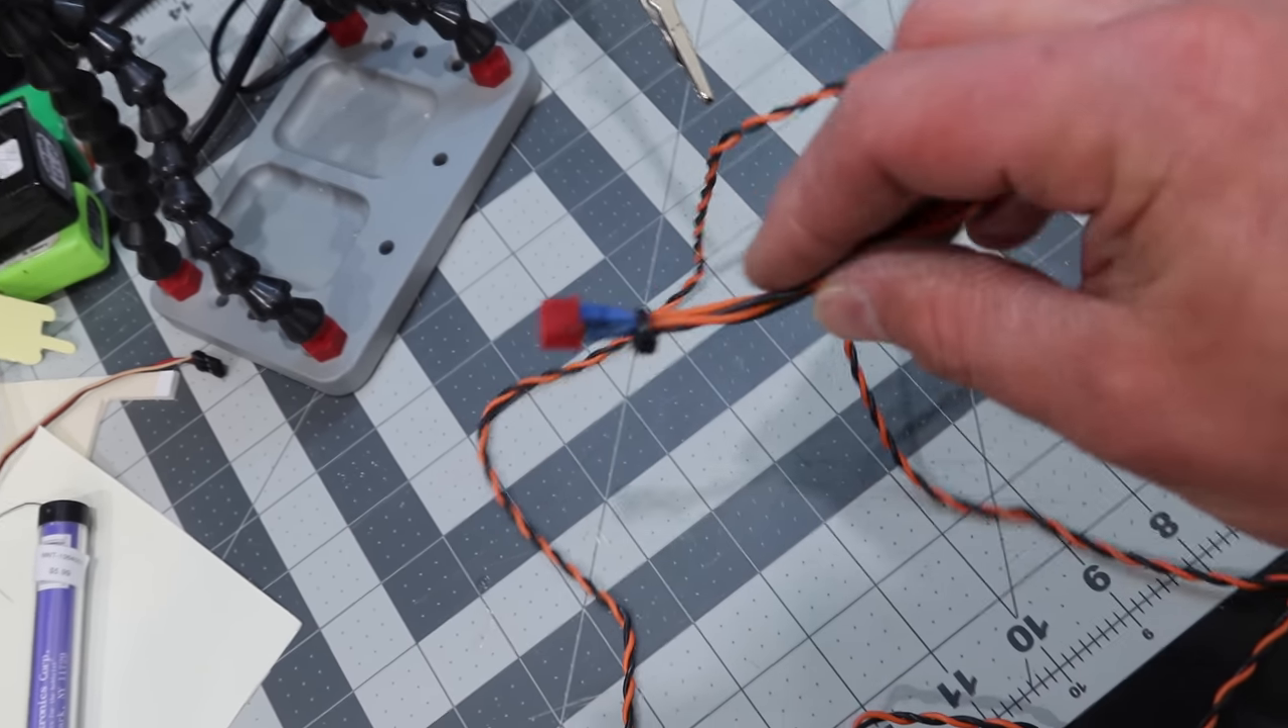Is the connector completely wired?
Yes.